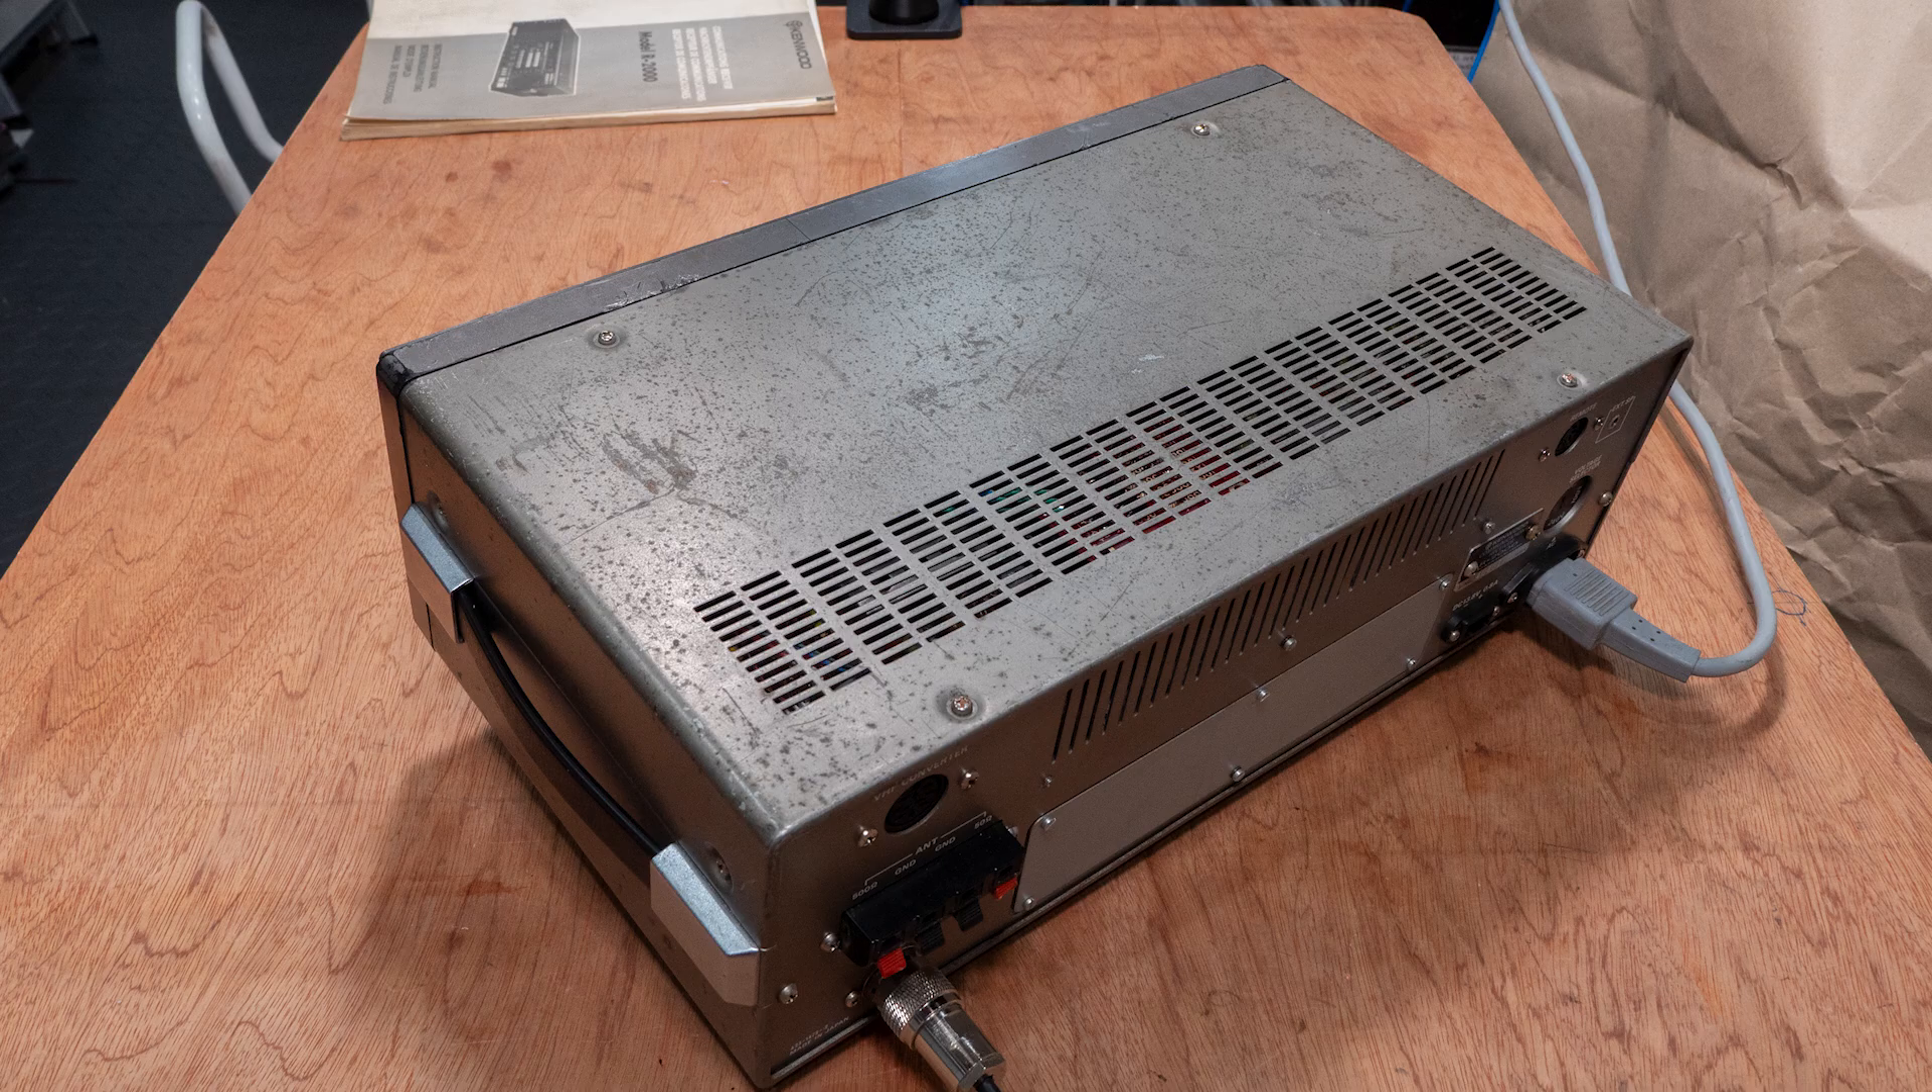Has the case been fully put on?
Yes.